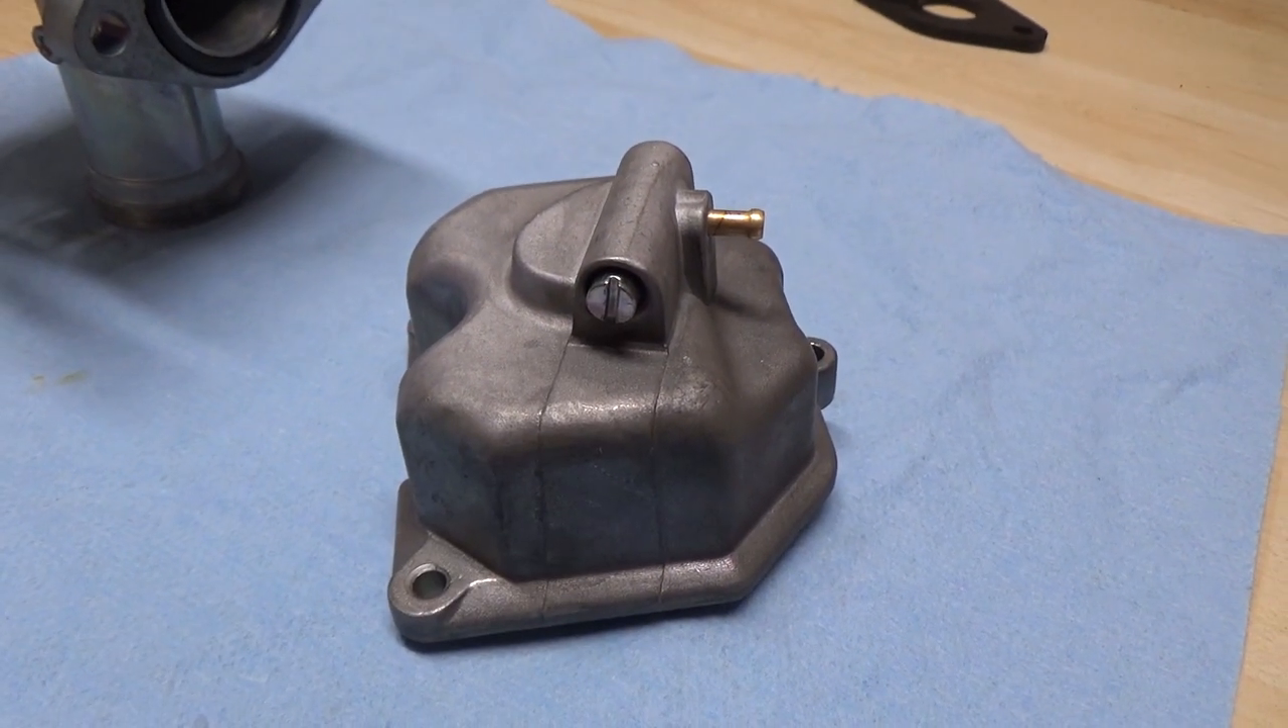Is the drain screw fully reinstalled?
Yes.